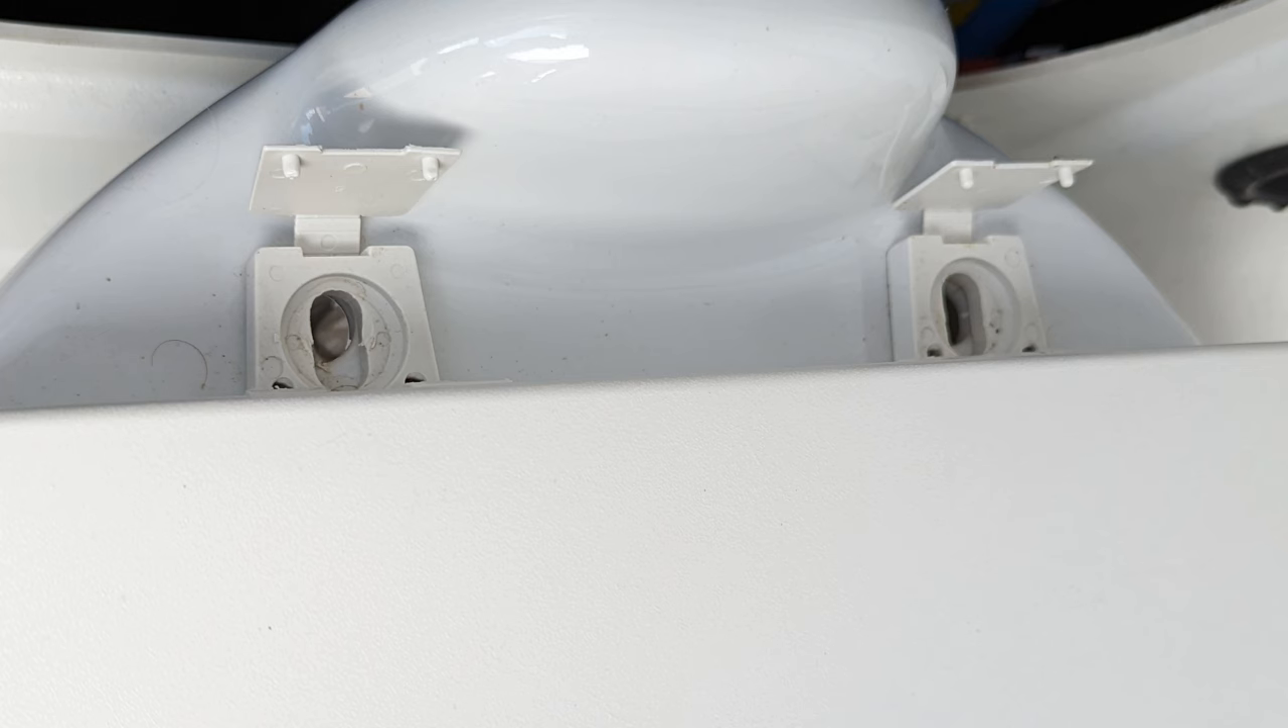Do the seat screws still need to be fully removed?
No.